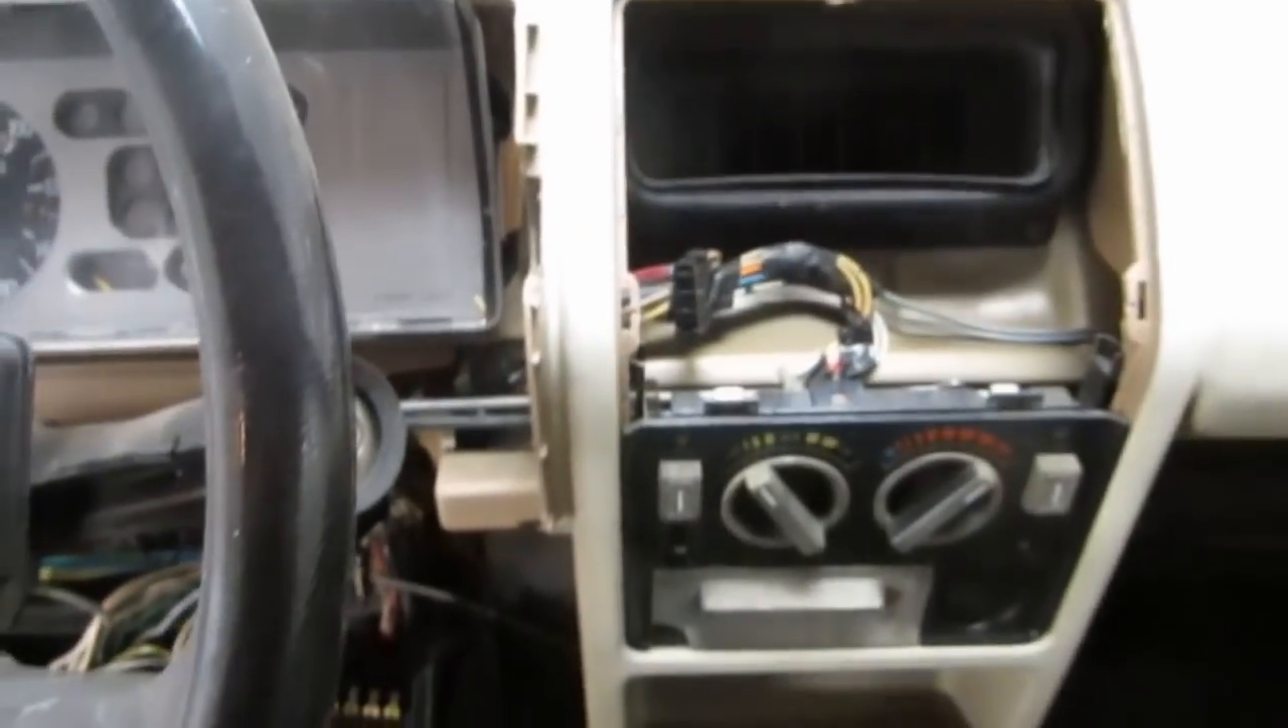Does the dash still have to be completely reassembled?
Yes.